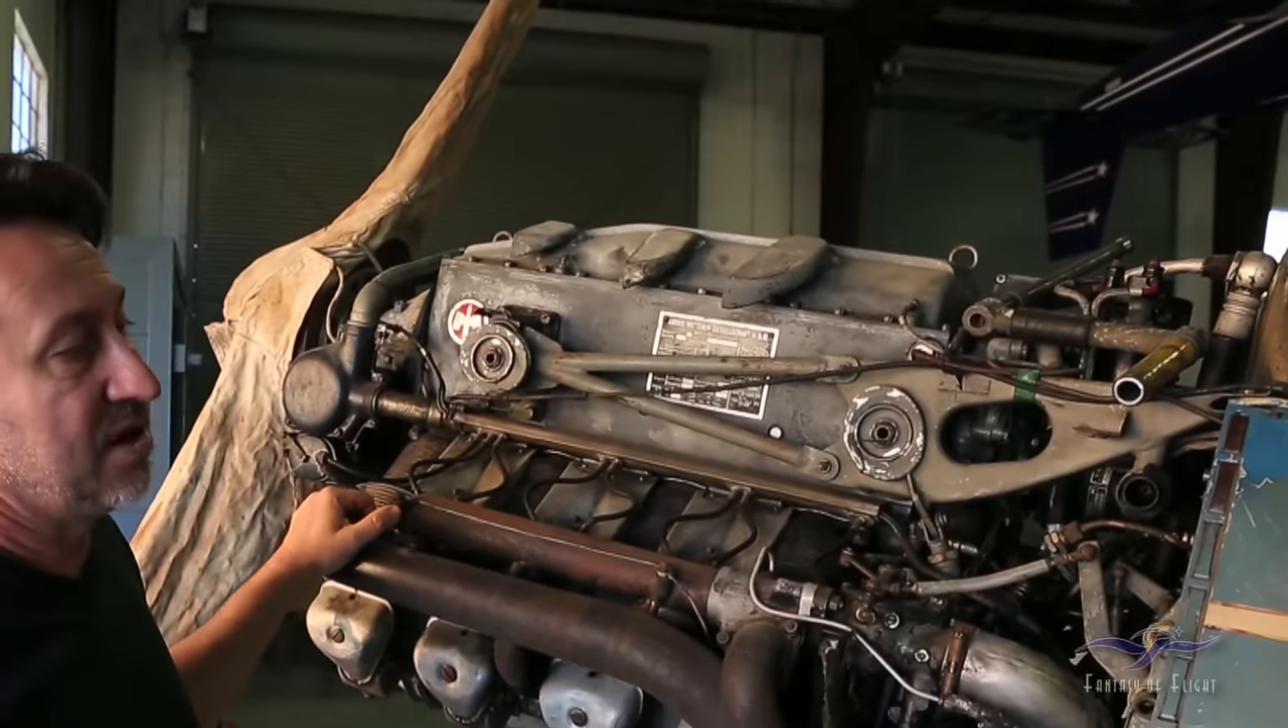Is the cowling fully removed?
Yes.